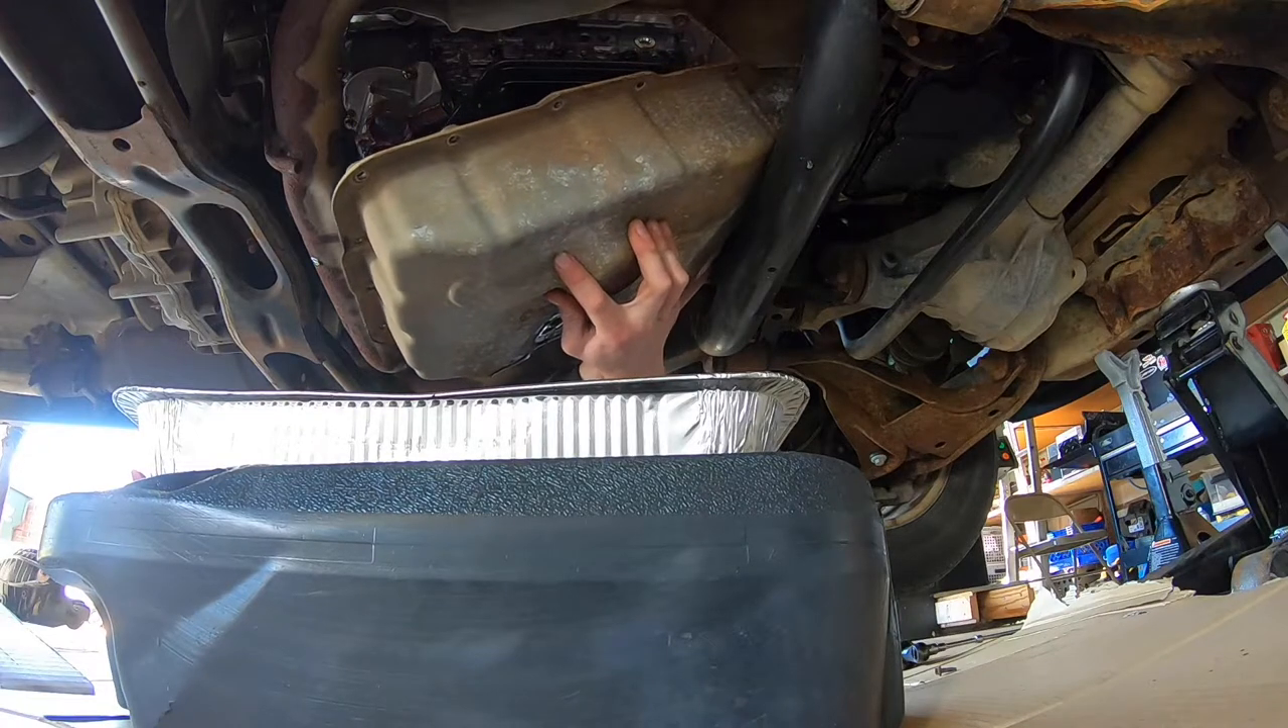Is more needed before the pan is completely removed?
Yes.